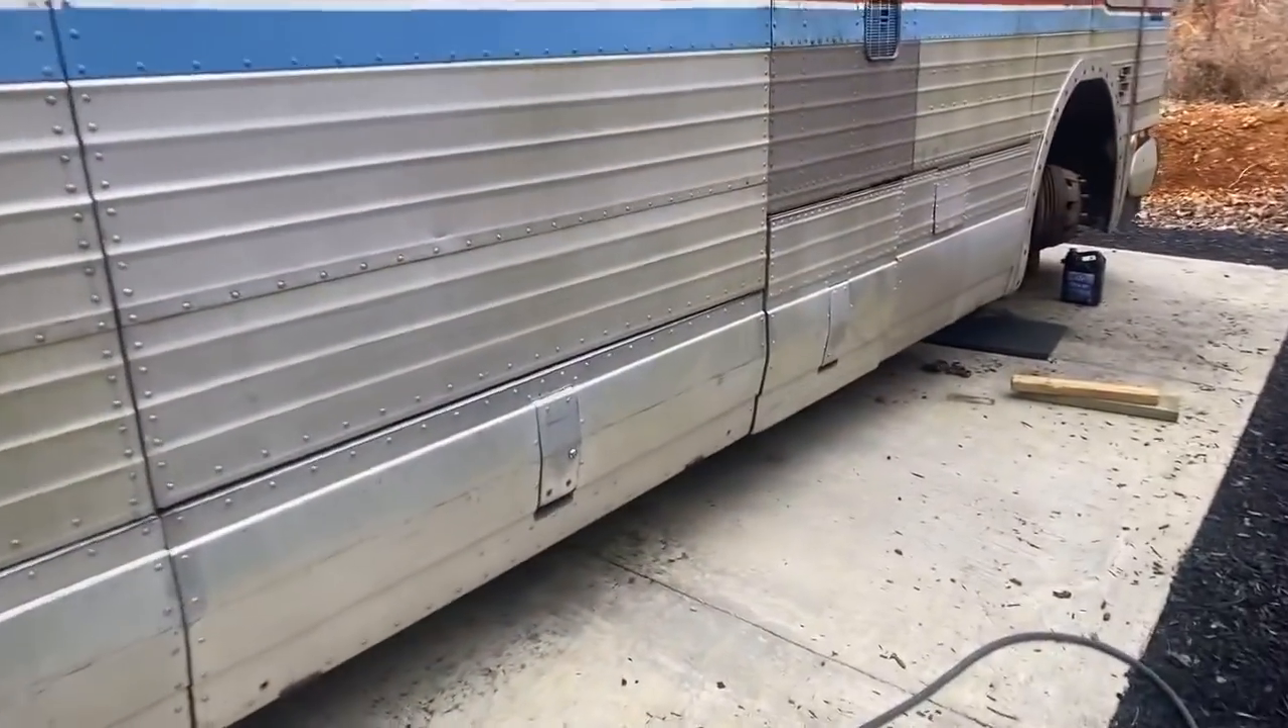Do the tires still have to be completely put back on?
Yes.